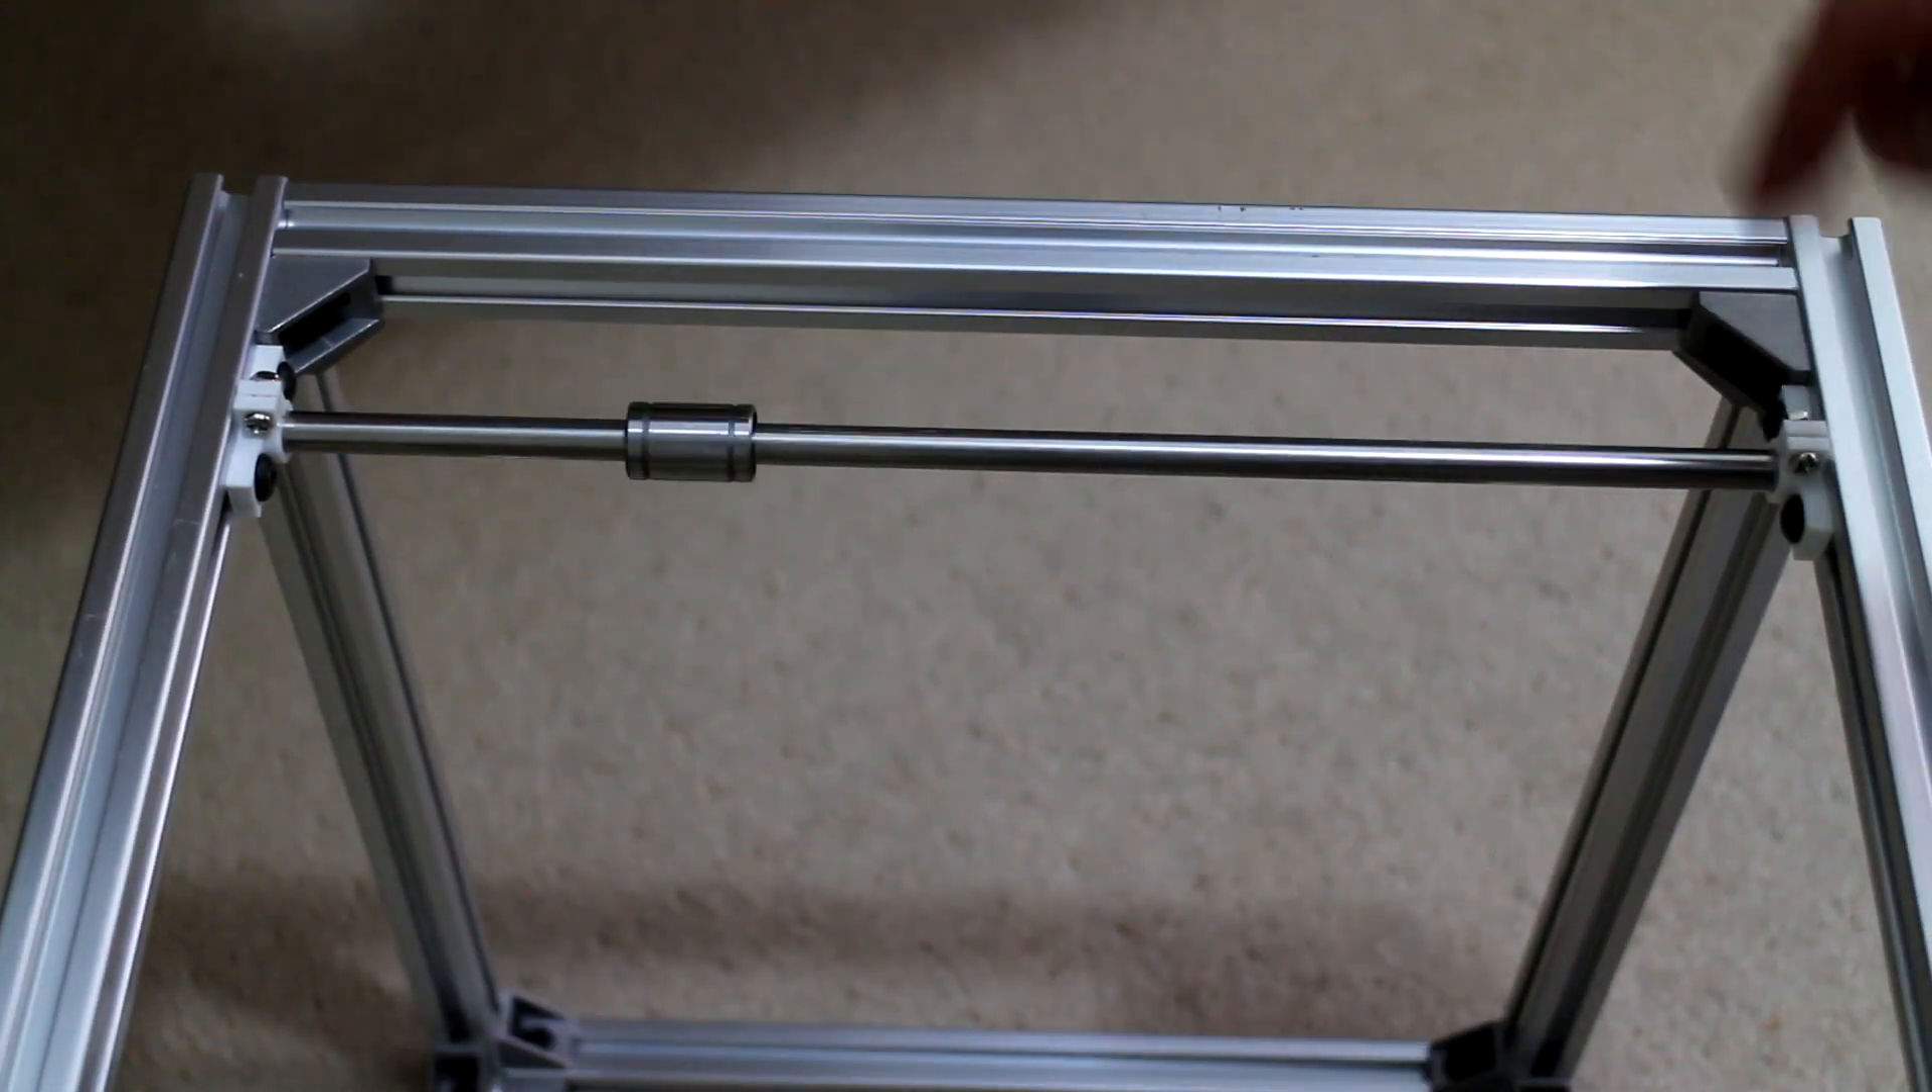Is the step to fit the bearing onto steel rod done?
Yes.